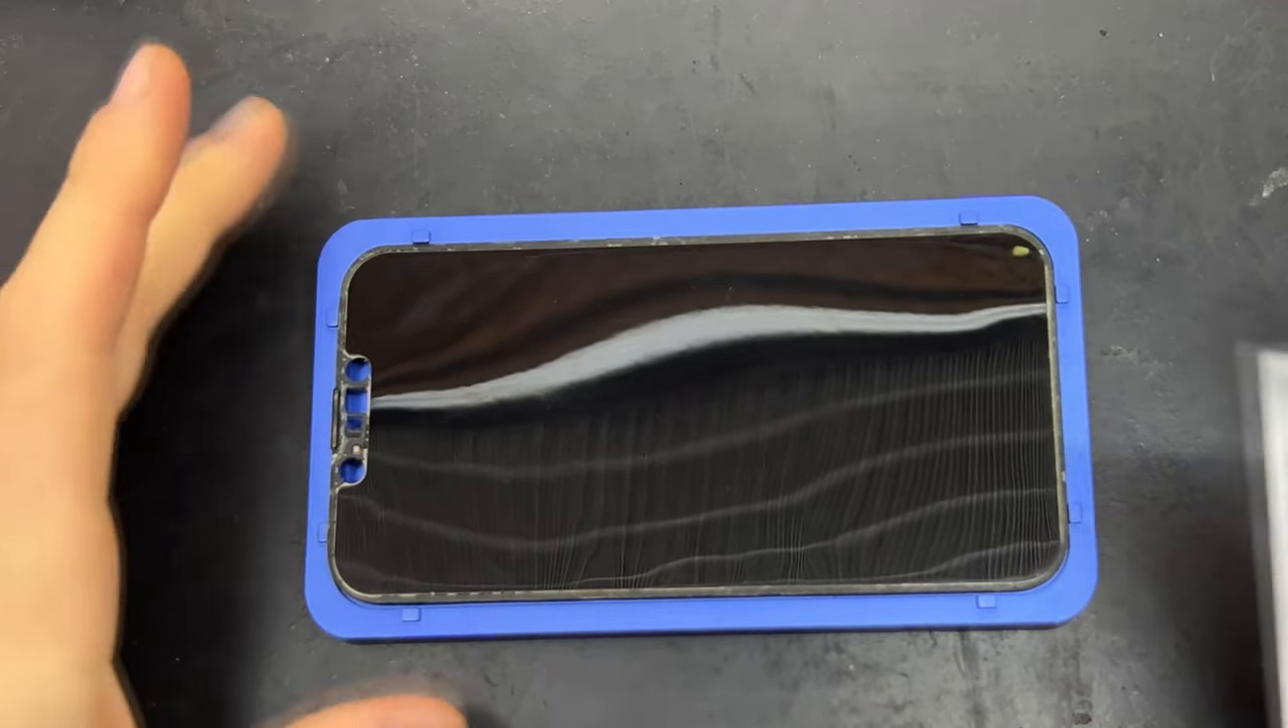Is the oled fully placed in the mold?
Yes.